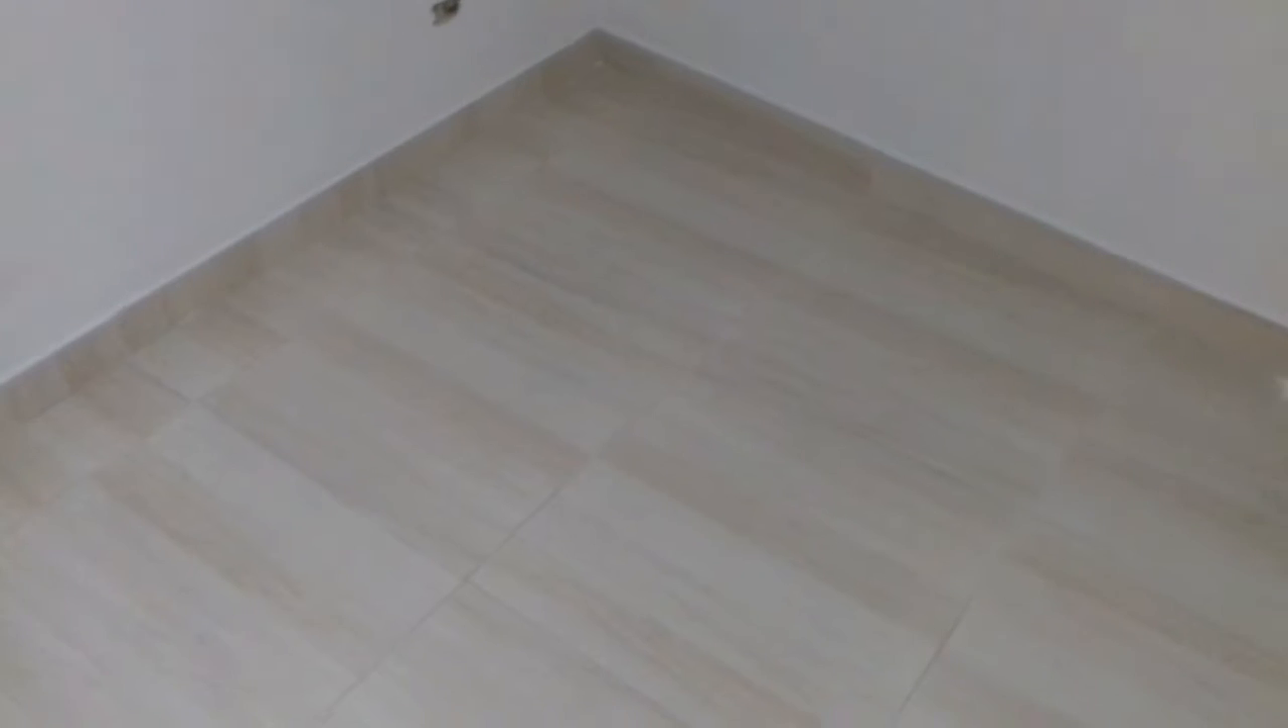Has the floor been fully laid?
Yes.